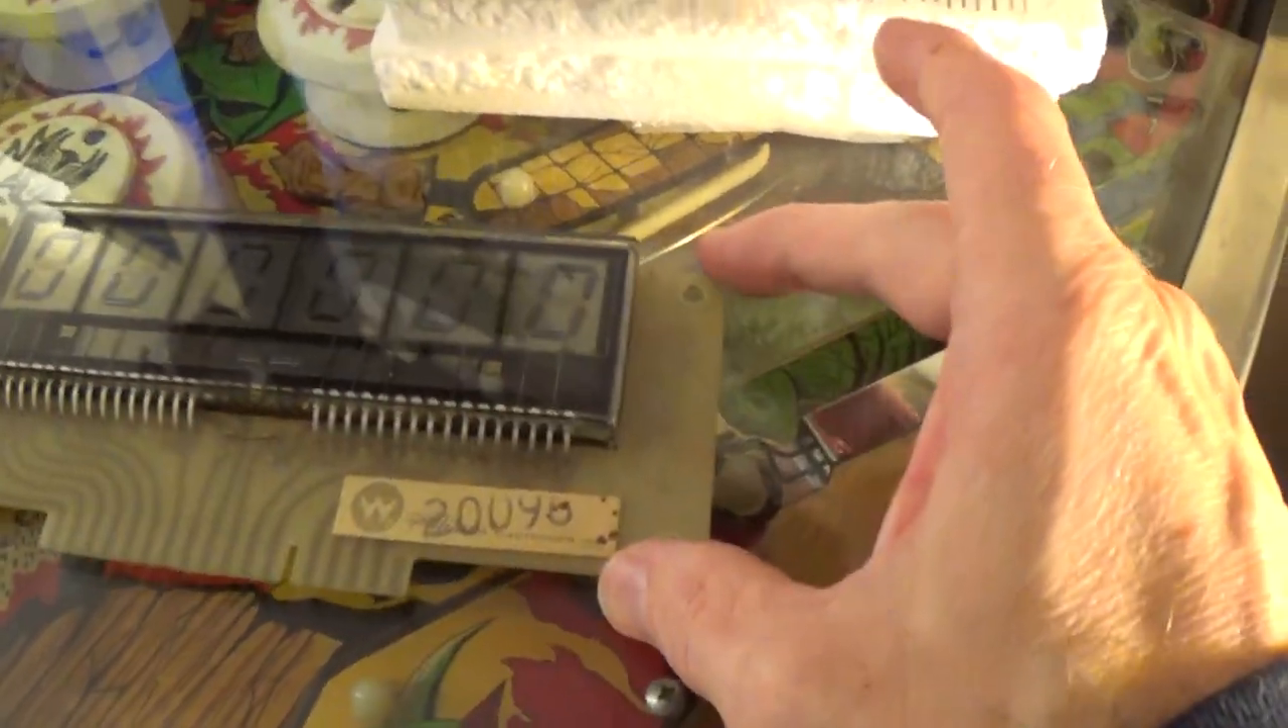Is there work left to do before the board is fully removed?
No.